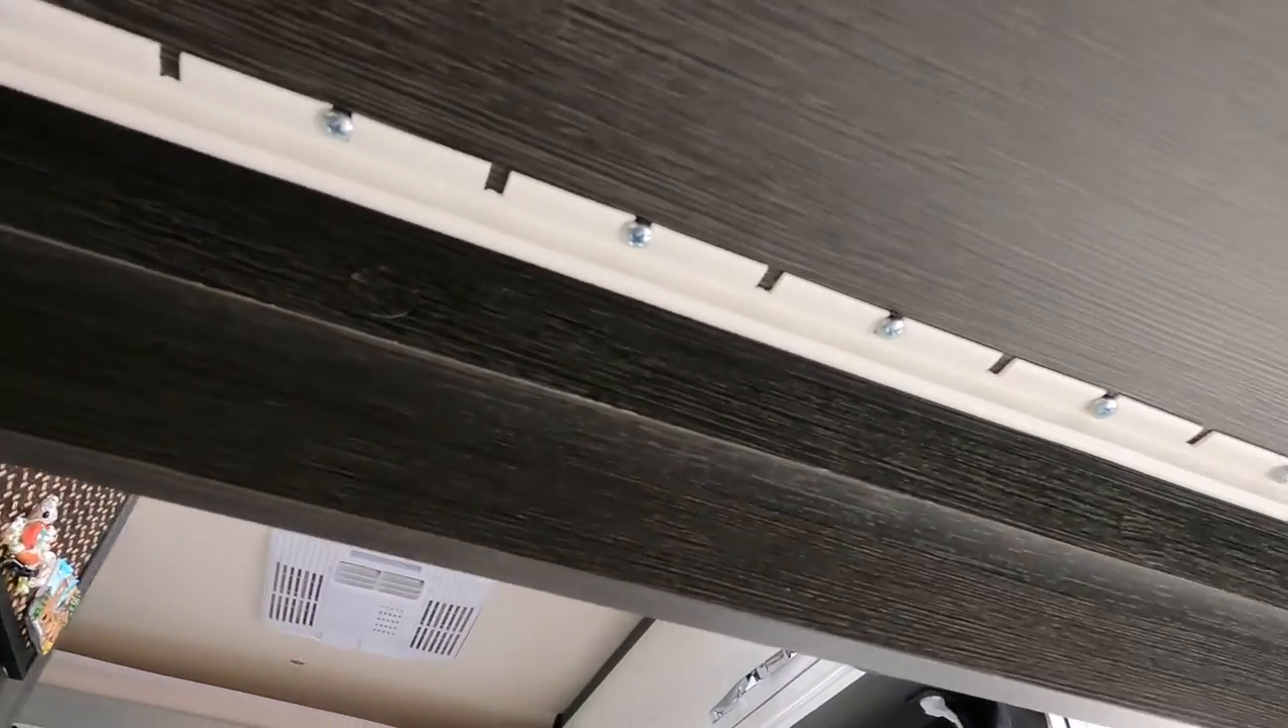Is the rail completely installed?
Yes.